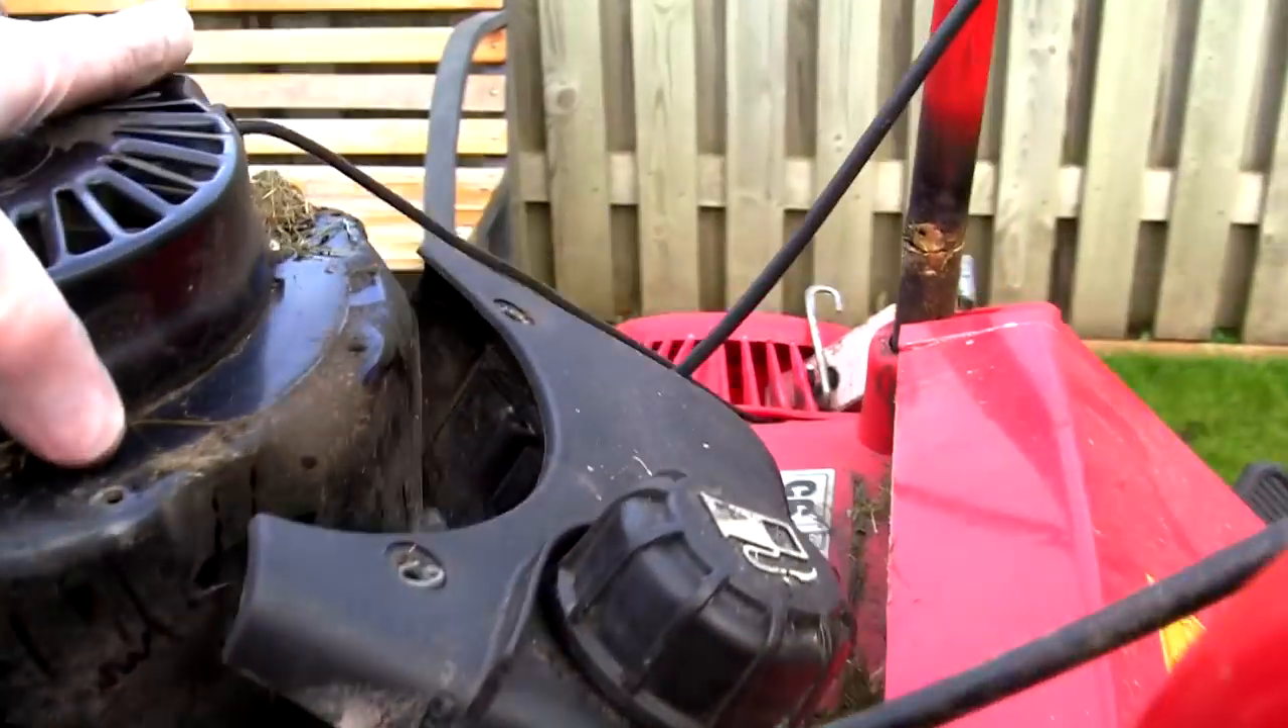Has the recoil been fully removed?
No.